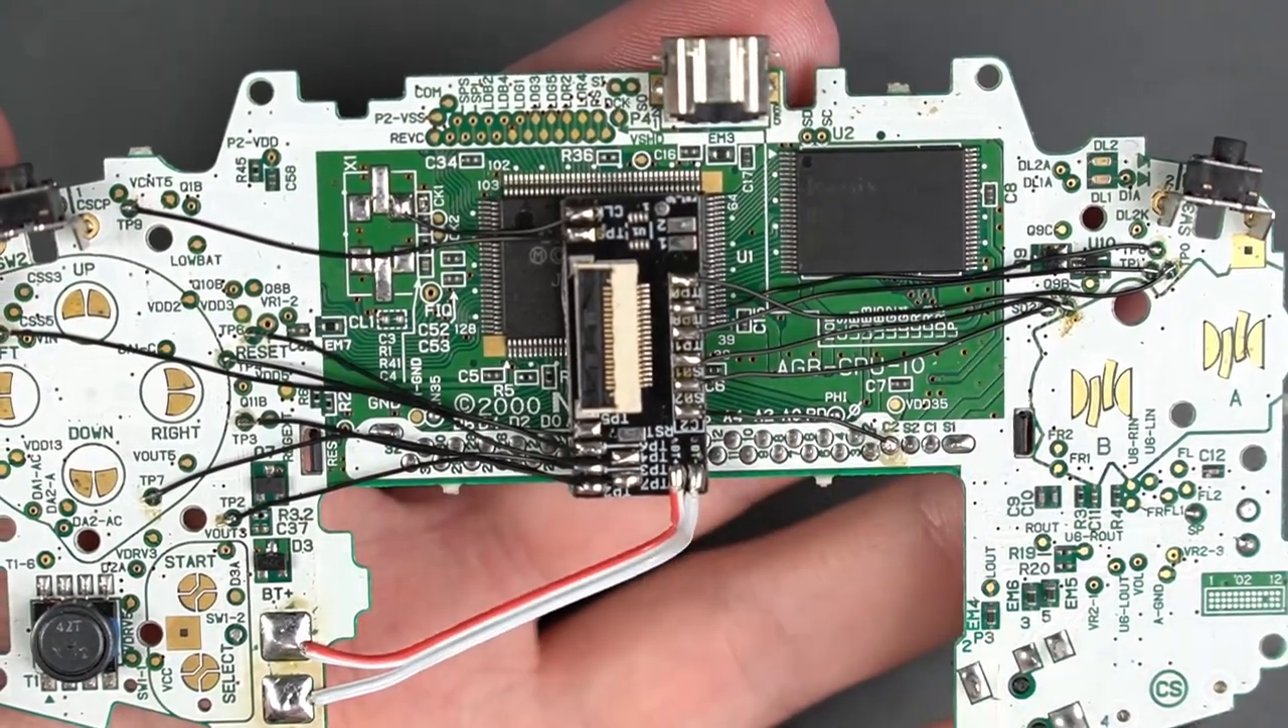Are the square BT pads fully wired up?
Yes.